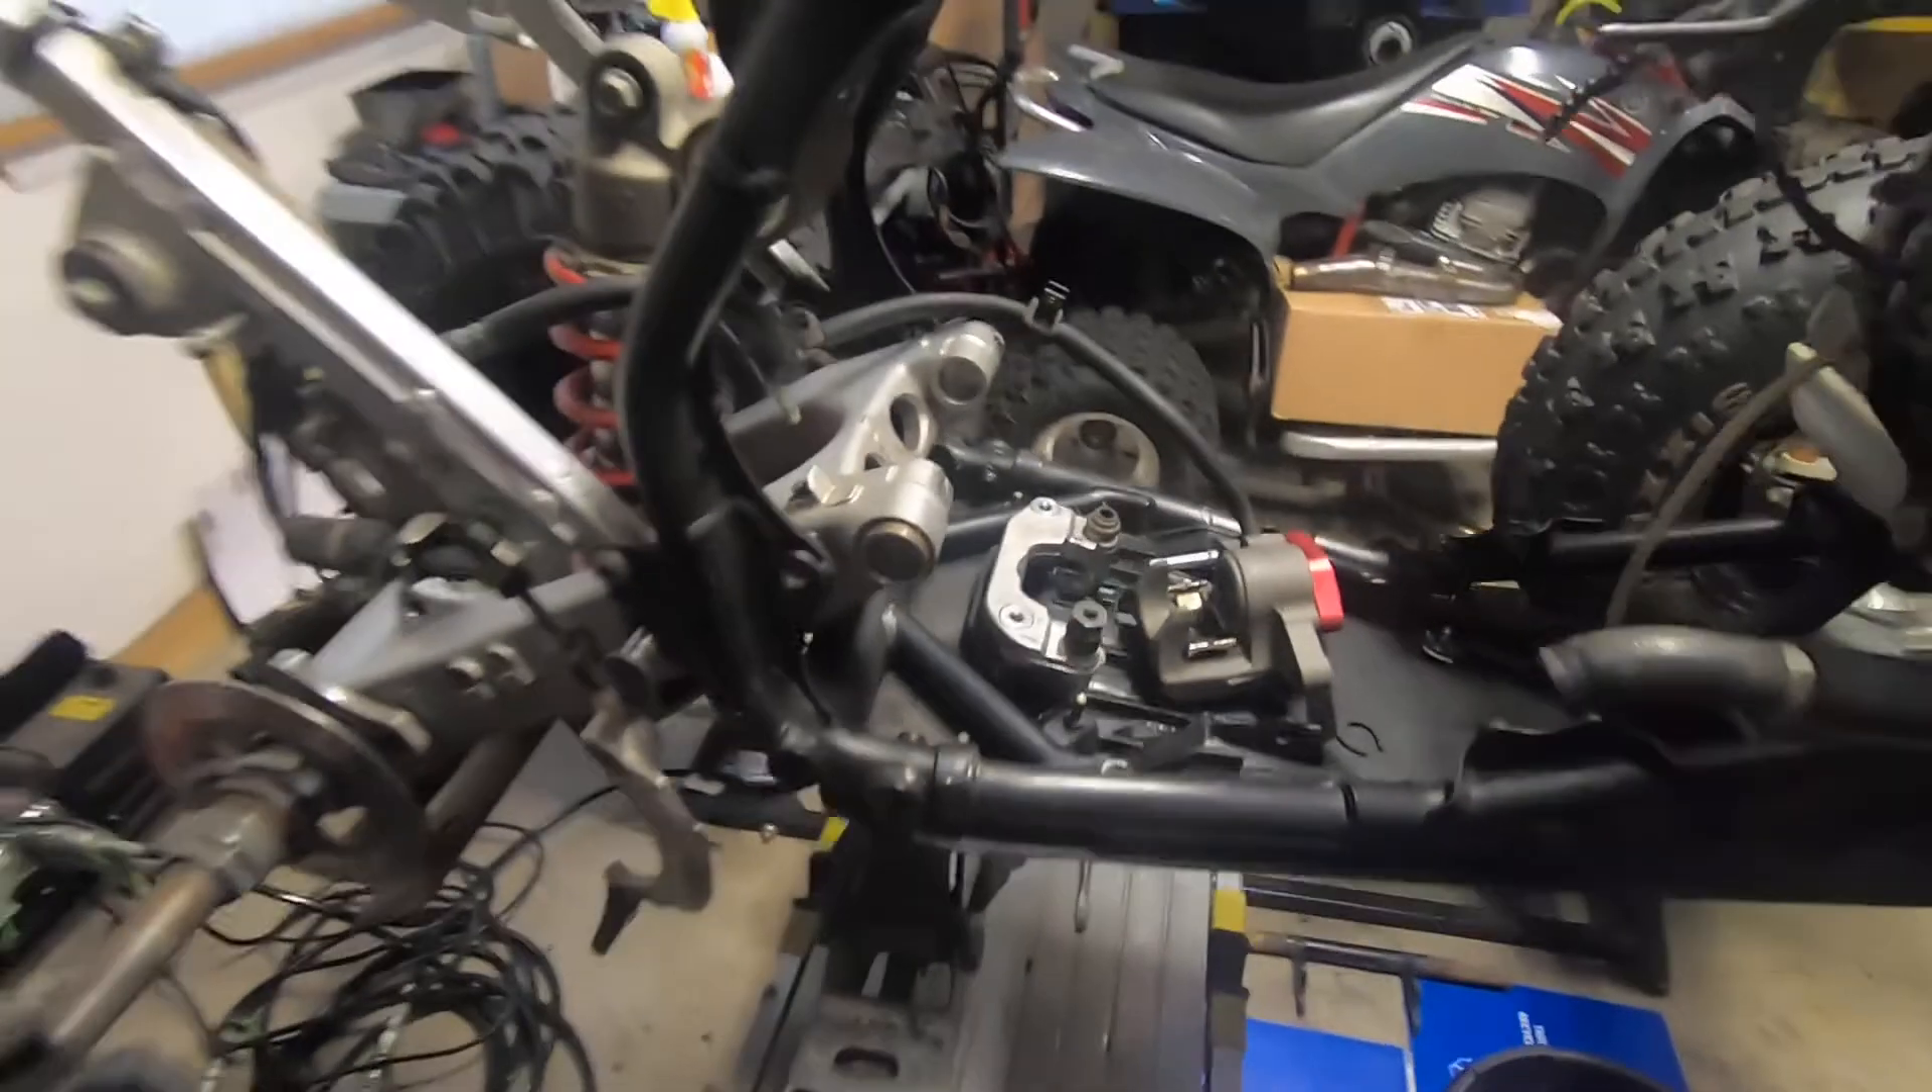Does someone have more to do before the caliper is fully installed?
Yes.